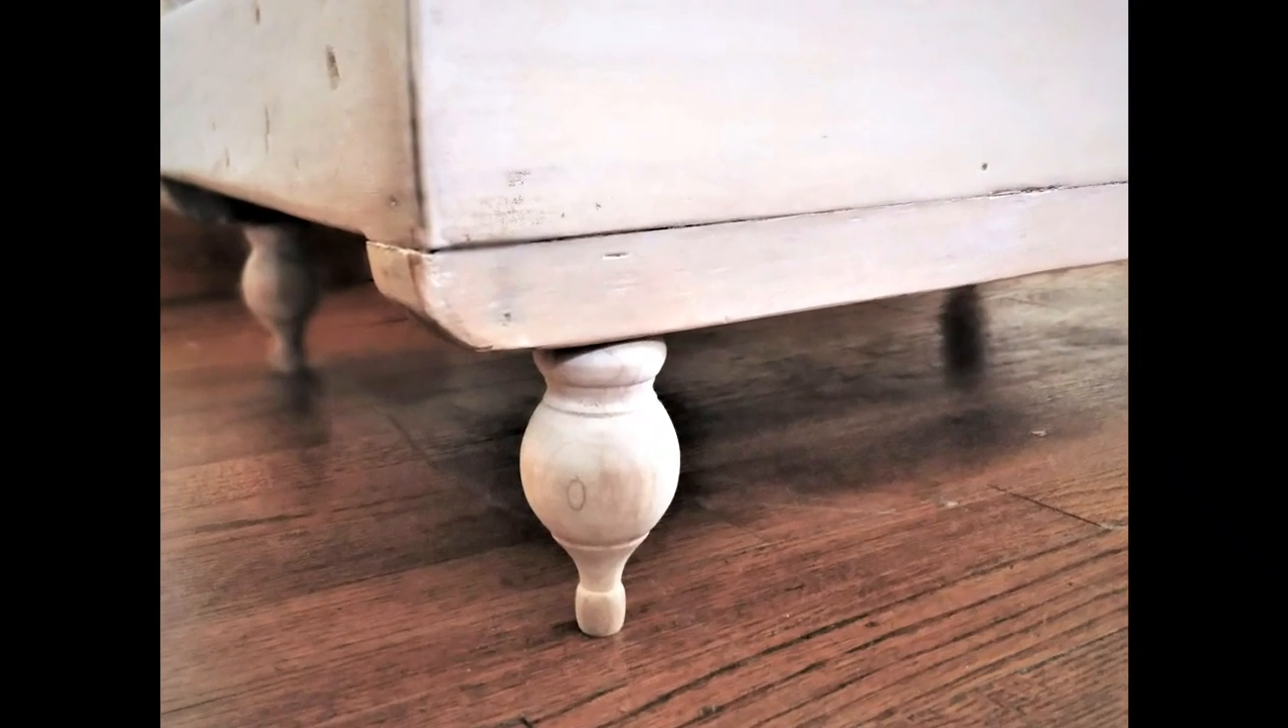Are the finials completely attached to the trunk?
Yes.